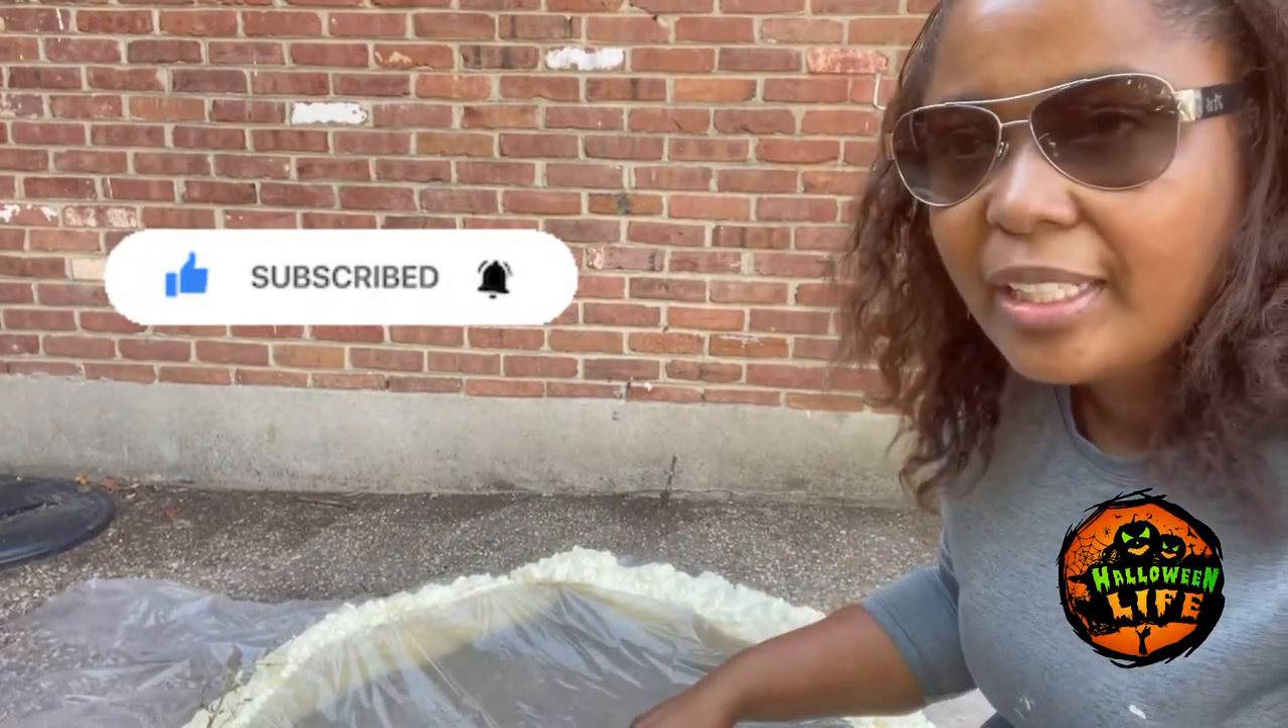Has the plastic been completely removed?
No.